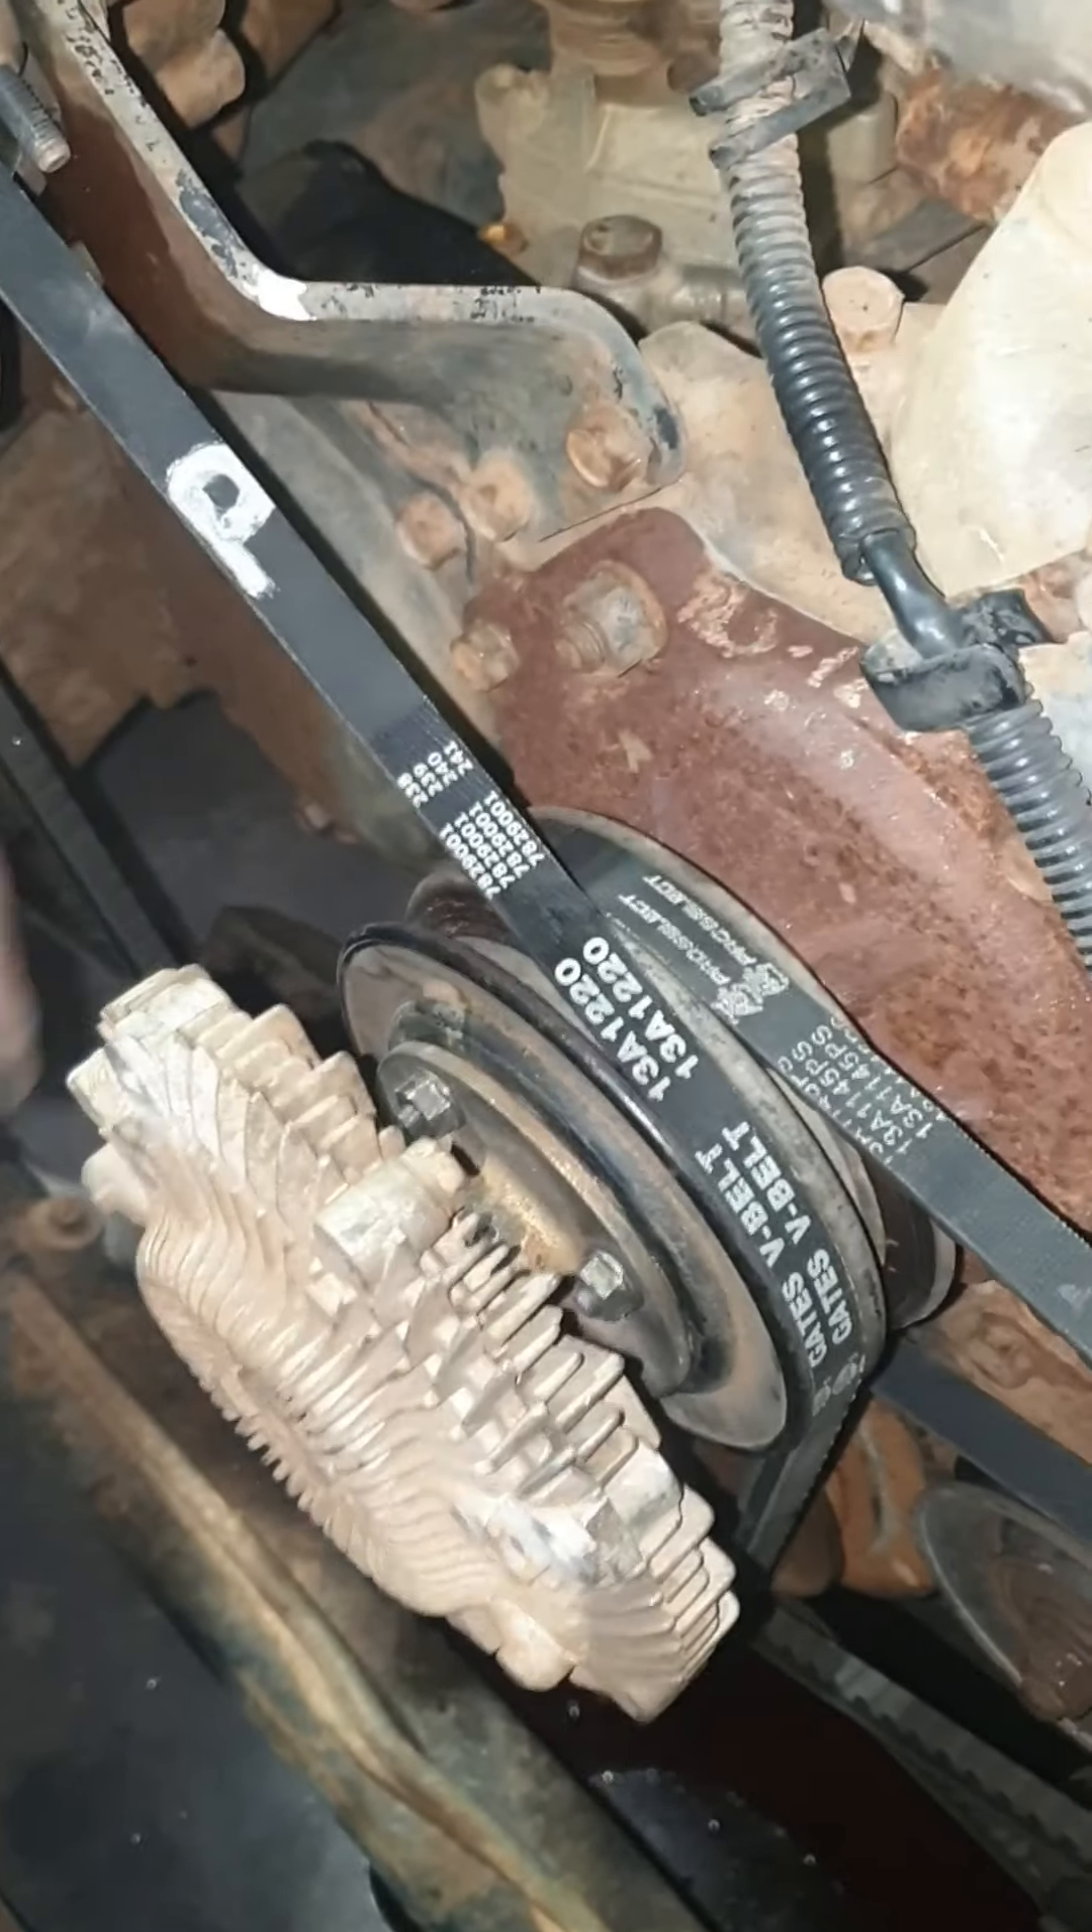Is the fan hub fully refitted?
Yes.